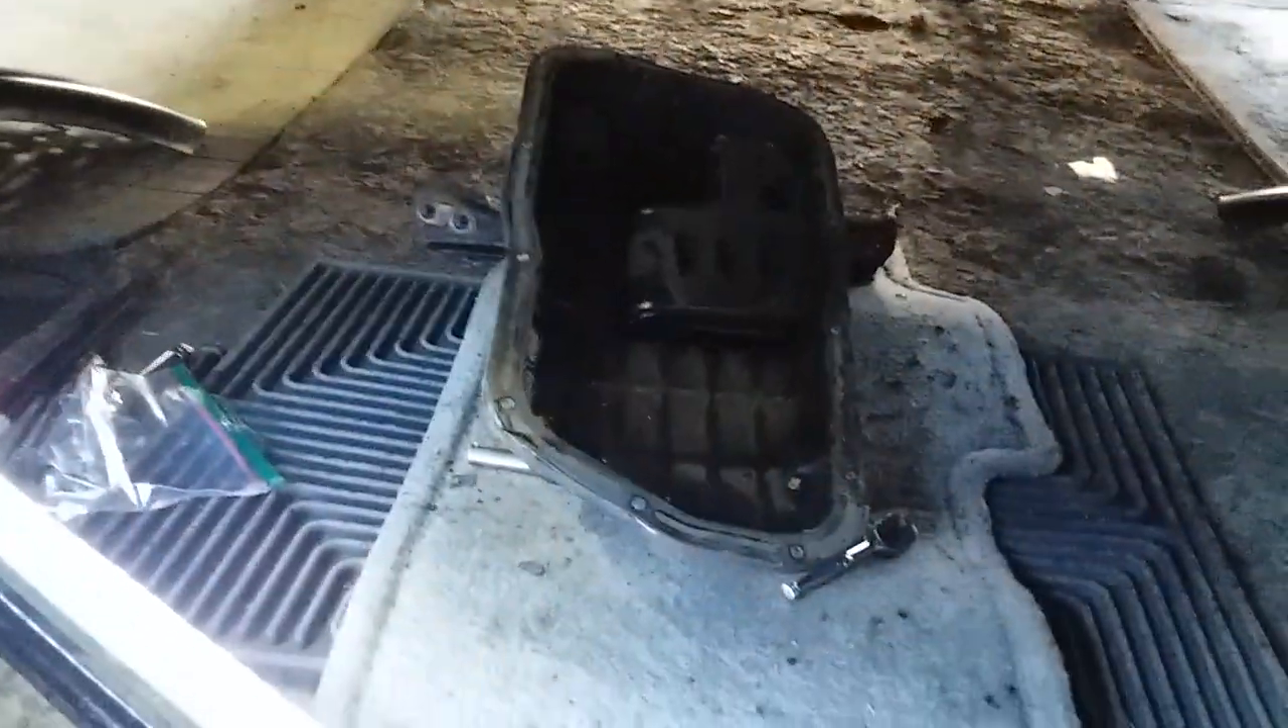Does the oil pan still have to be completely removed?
No.